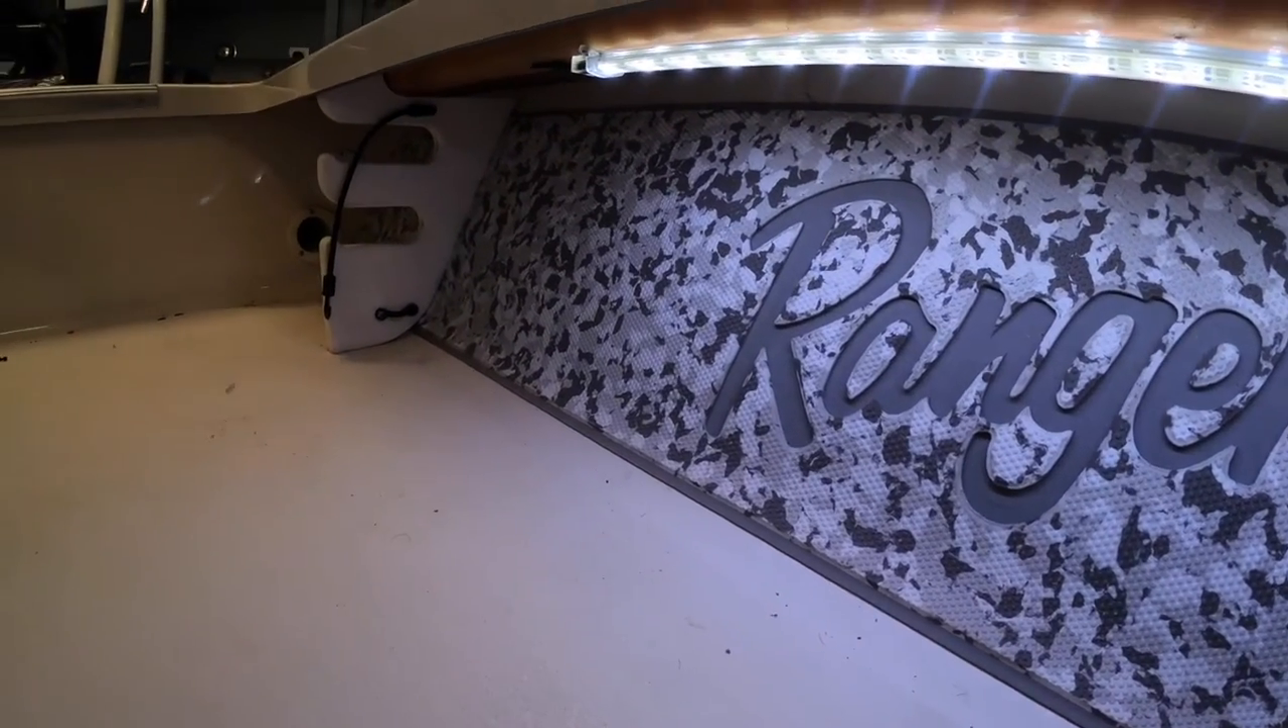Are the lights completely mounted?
Yes.